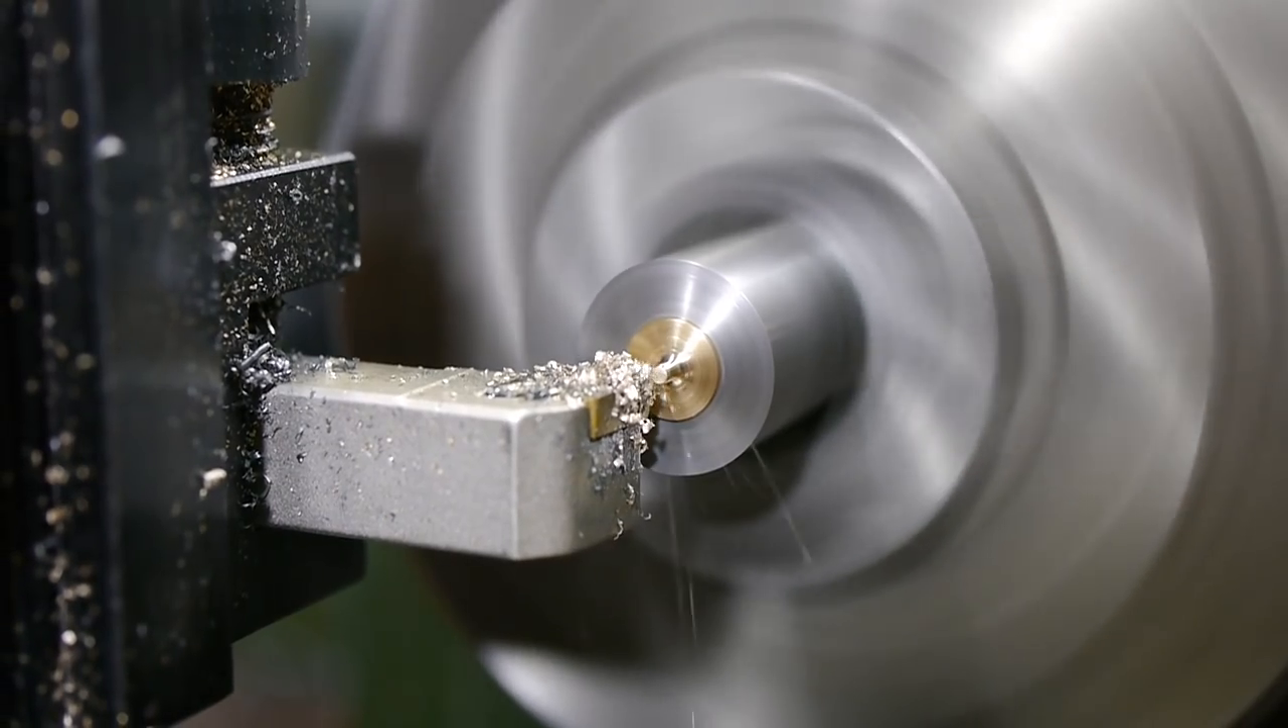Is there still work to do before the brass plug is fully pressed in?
No.